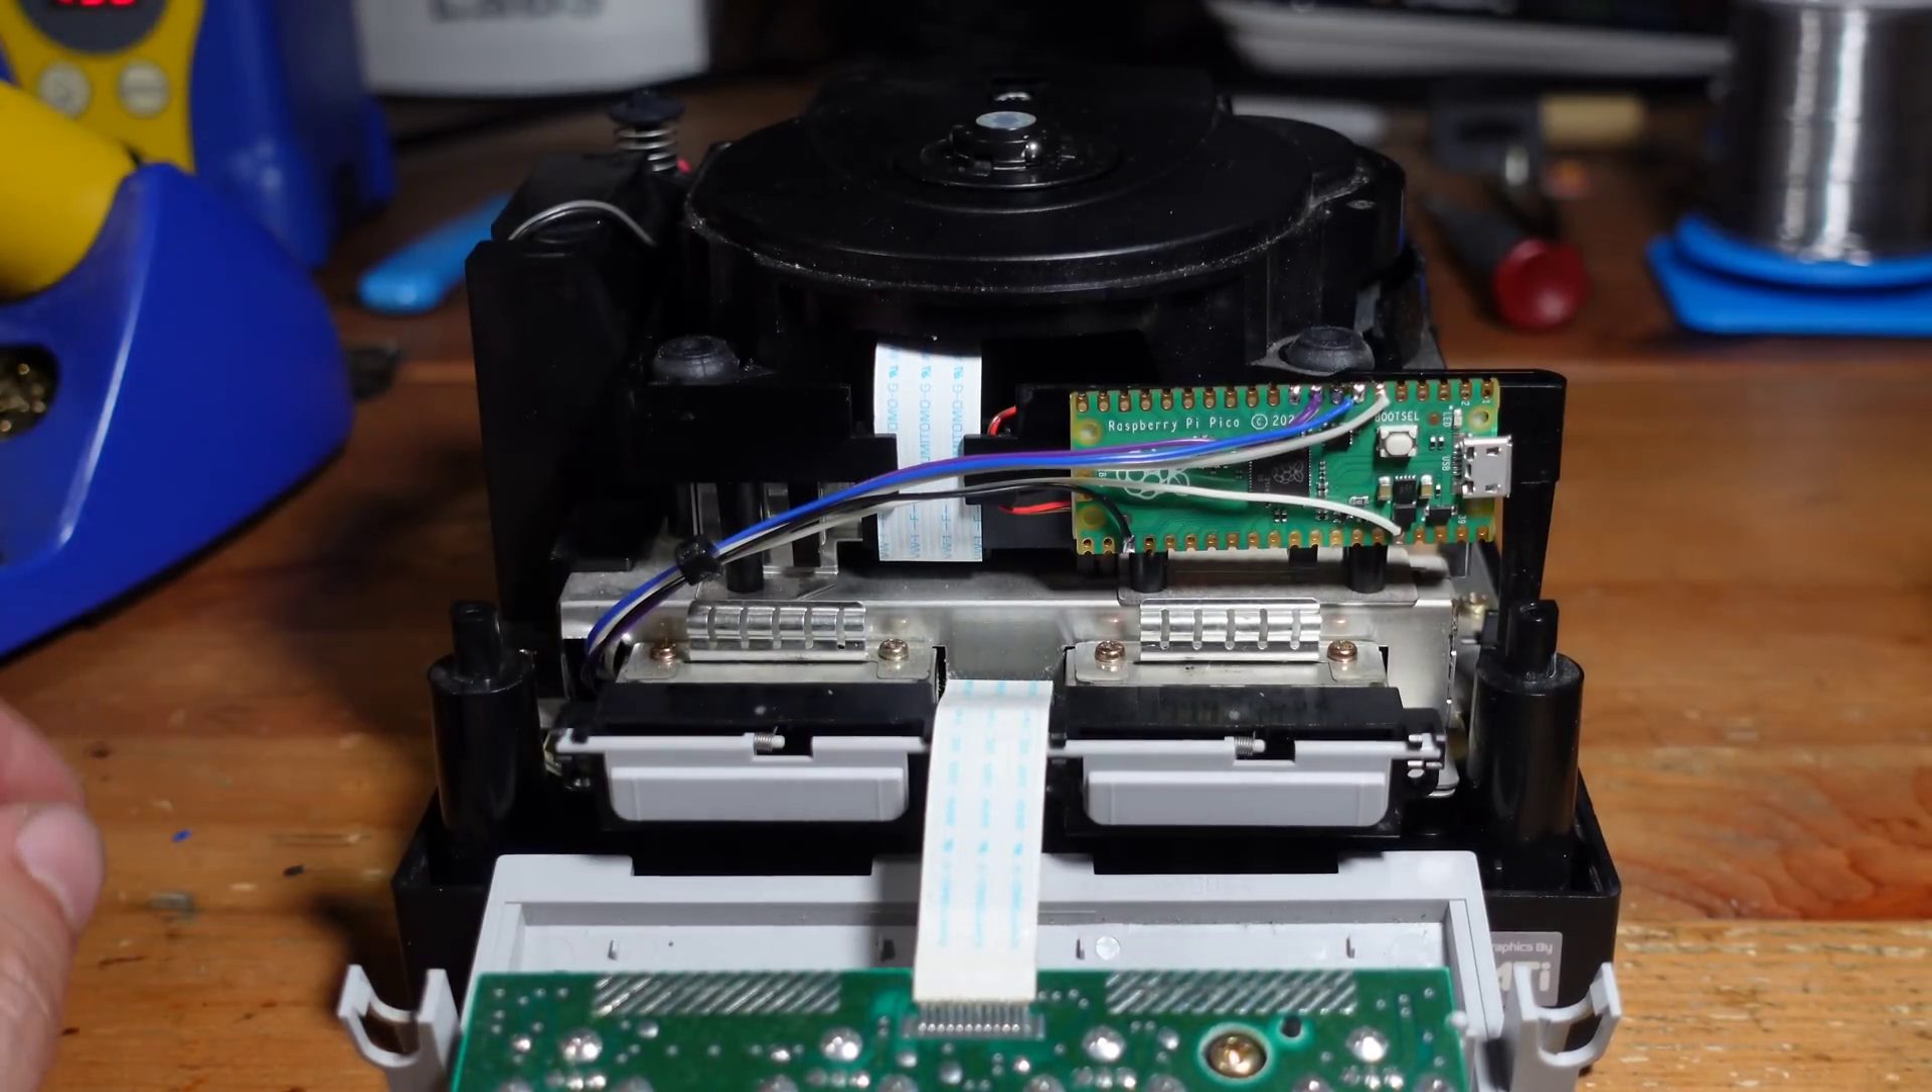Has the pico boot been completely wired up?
Yes.